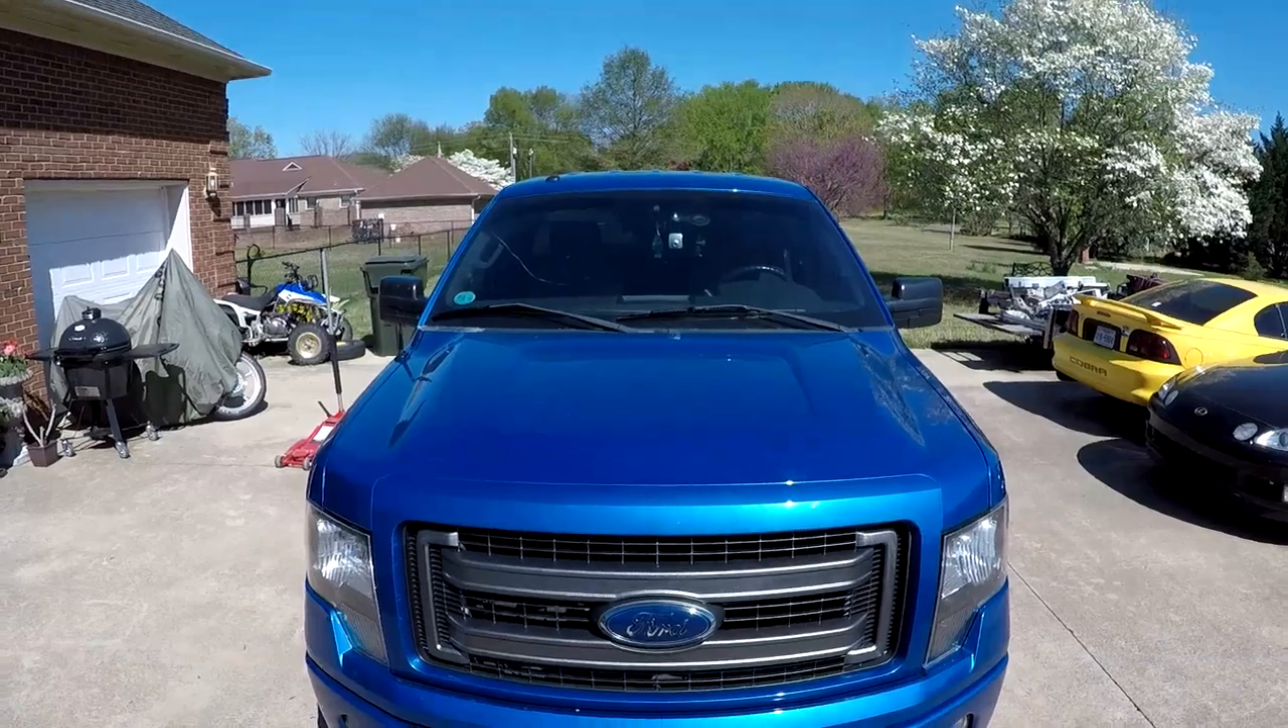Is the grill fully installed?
Yes.